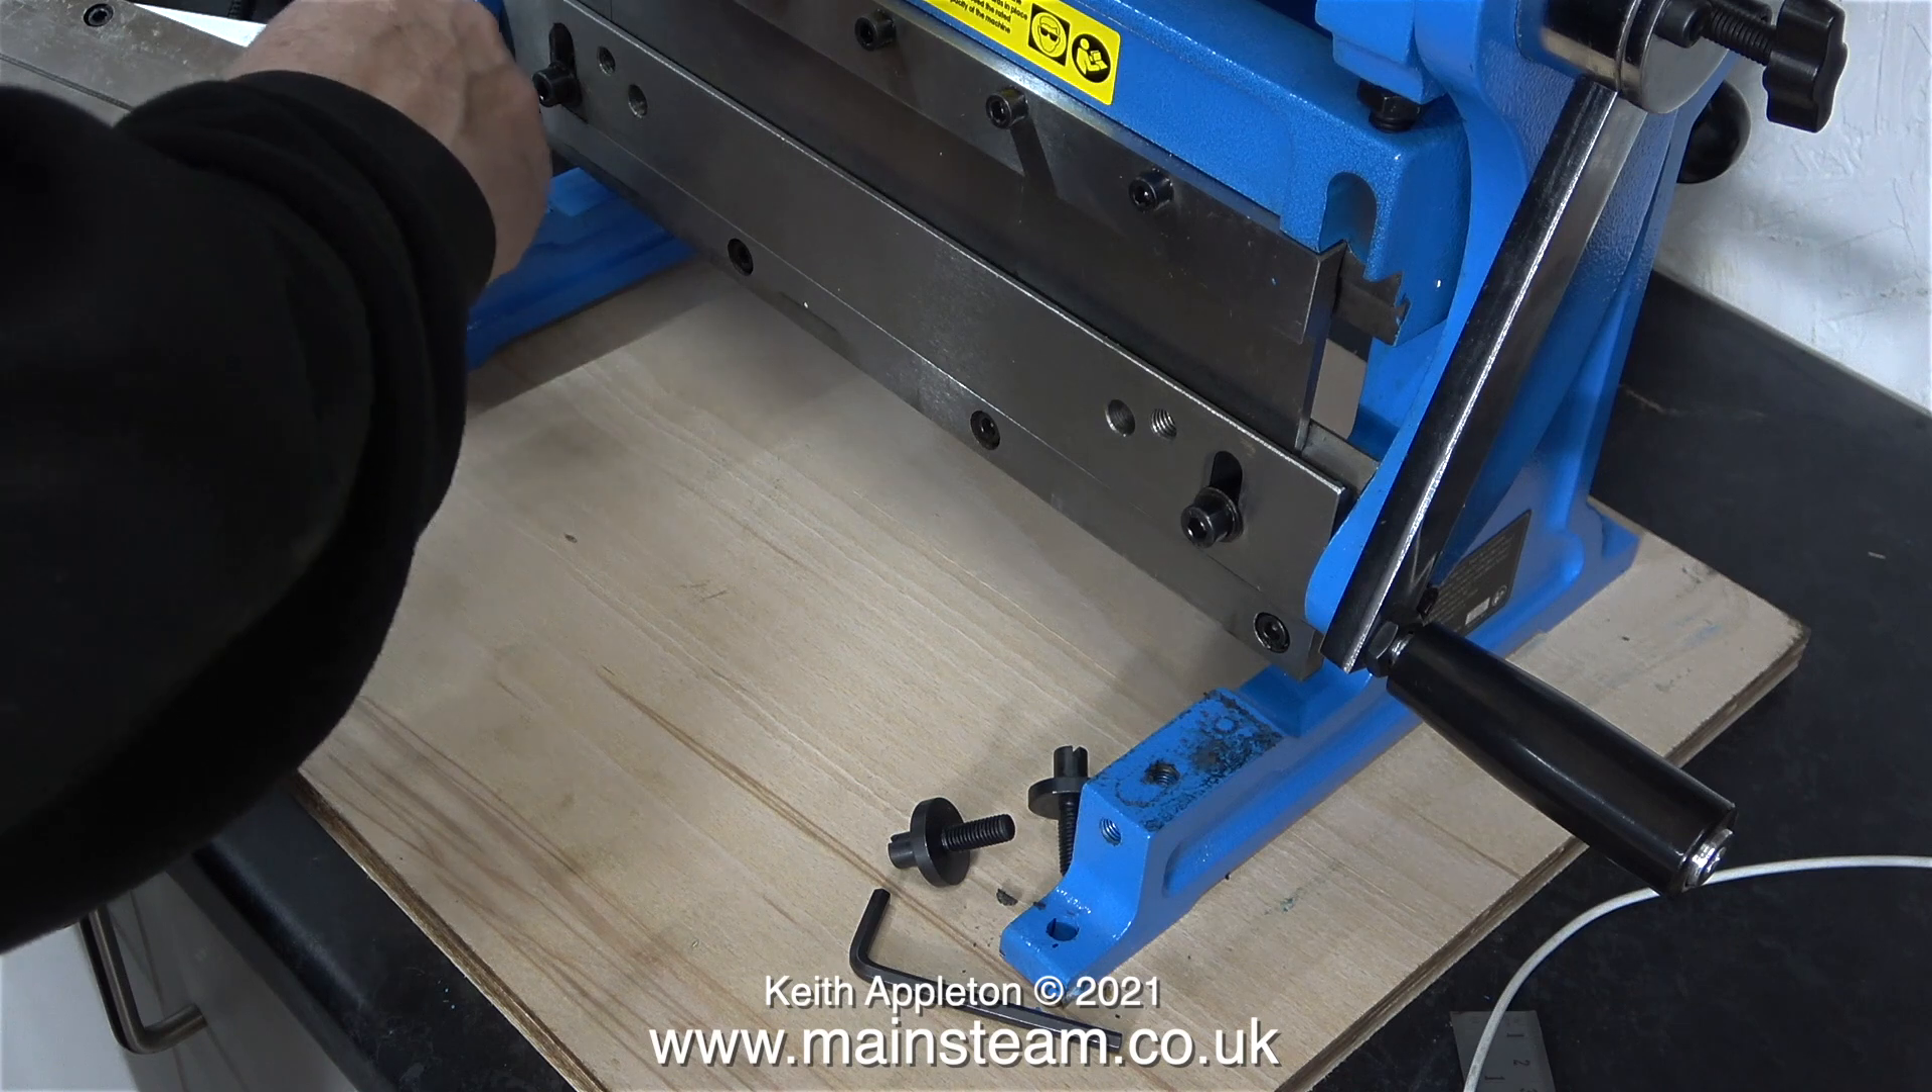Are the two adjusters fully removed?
Yes.